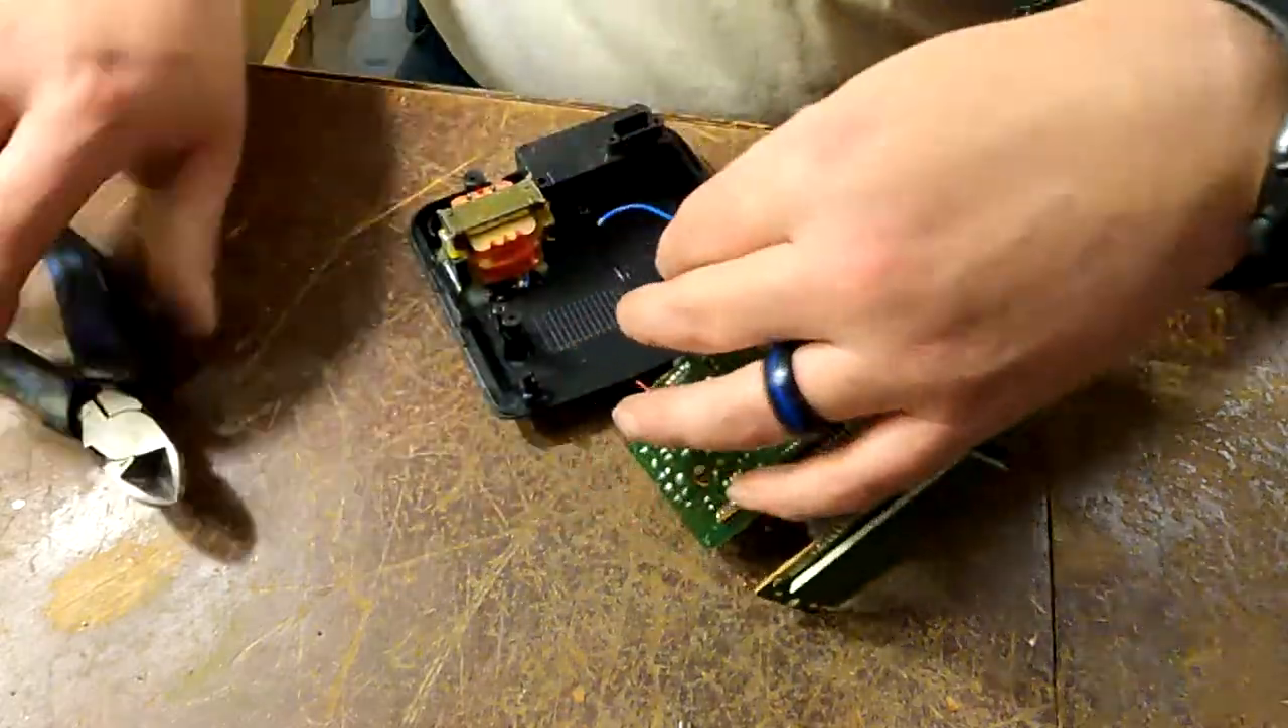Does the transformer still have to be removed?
Yes.